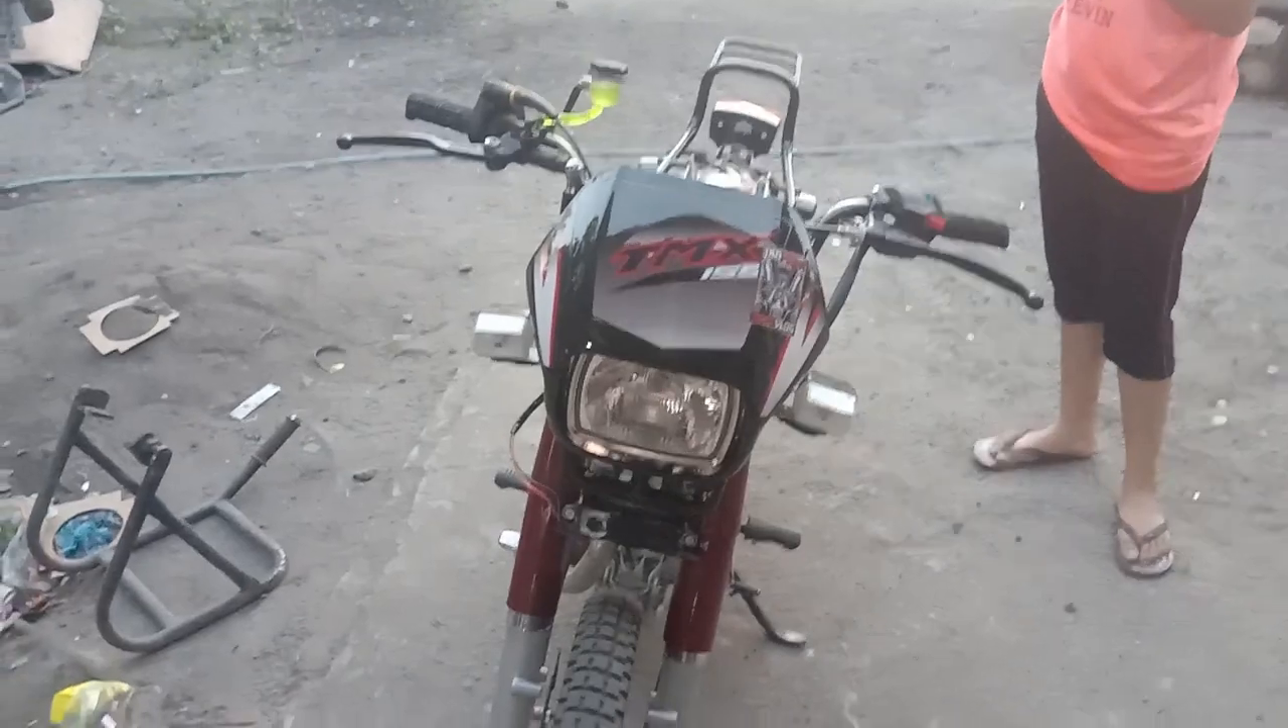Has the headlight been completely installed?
Yes.